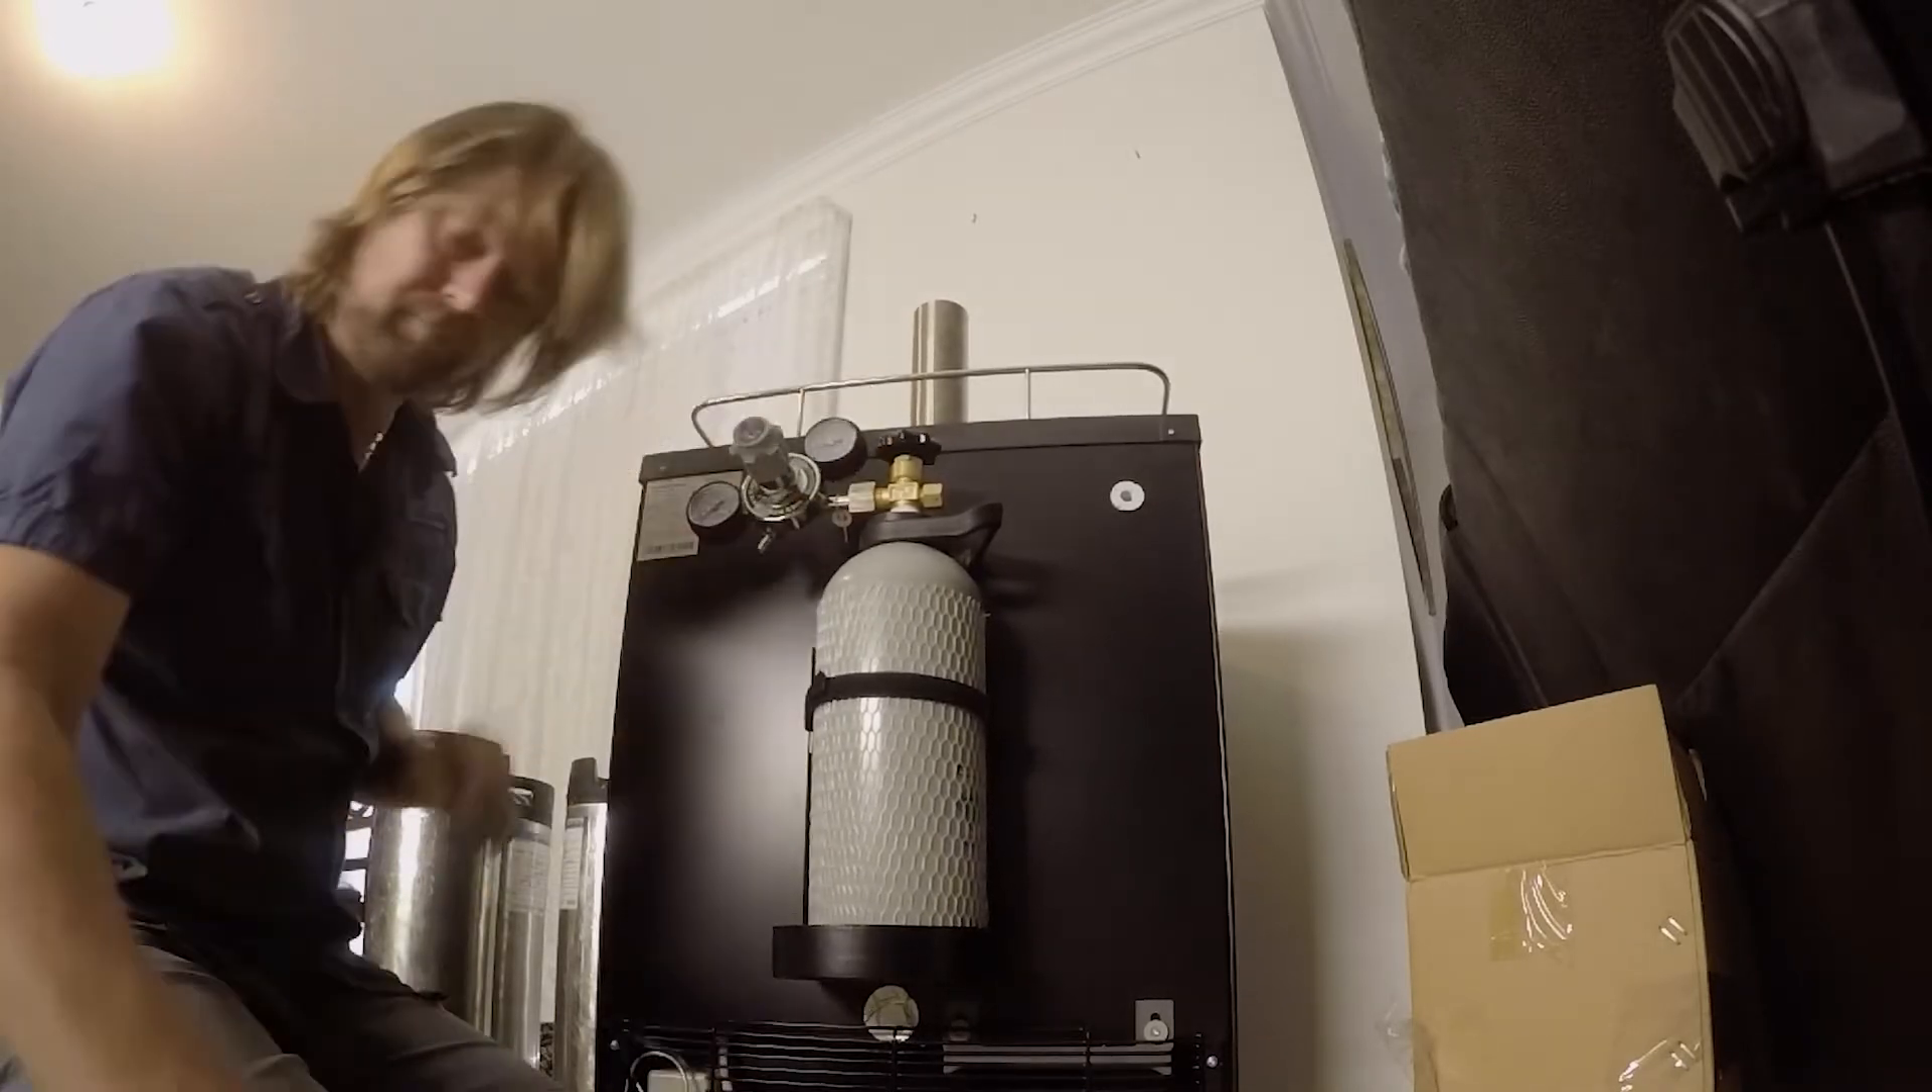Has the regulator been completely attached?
Yes.